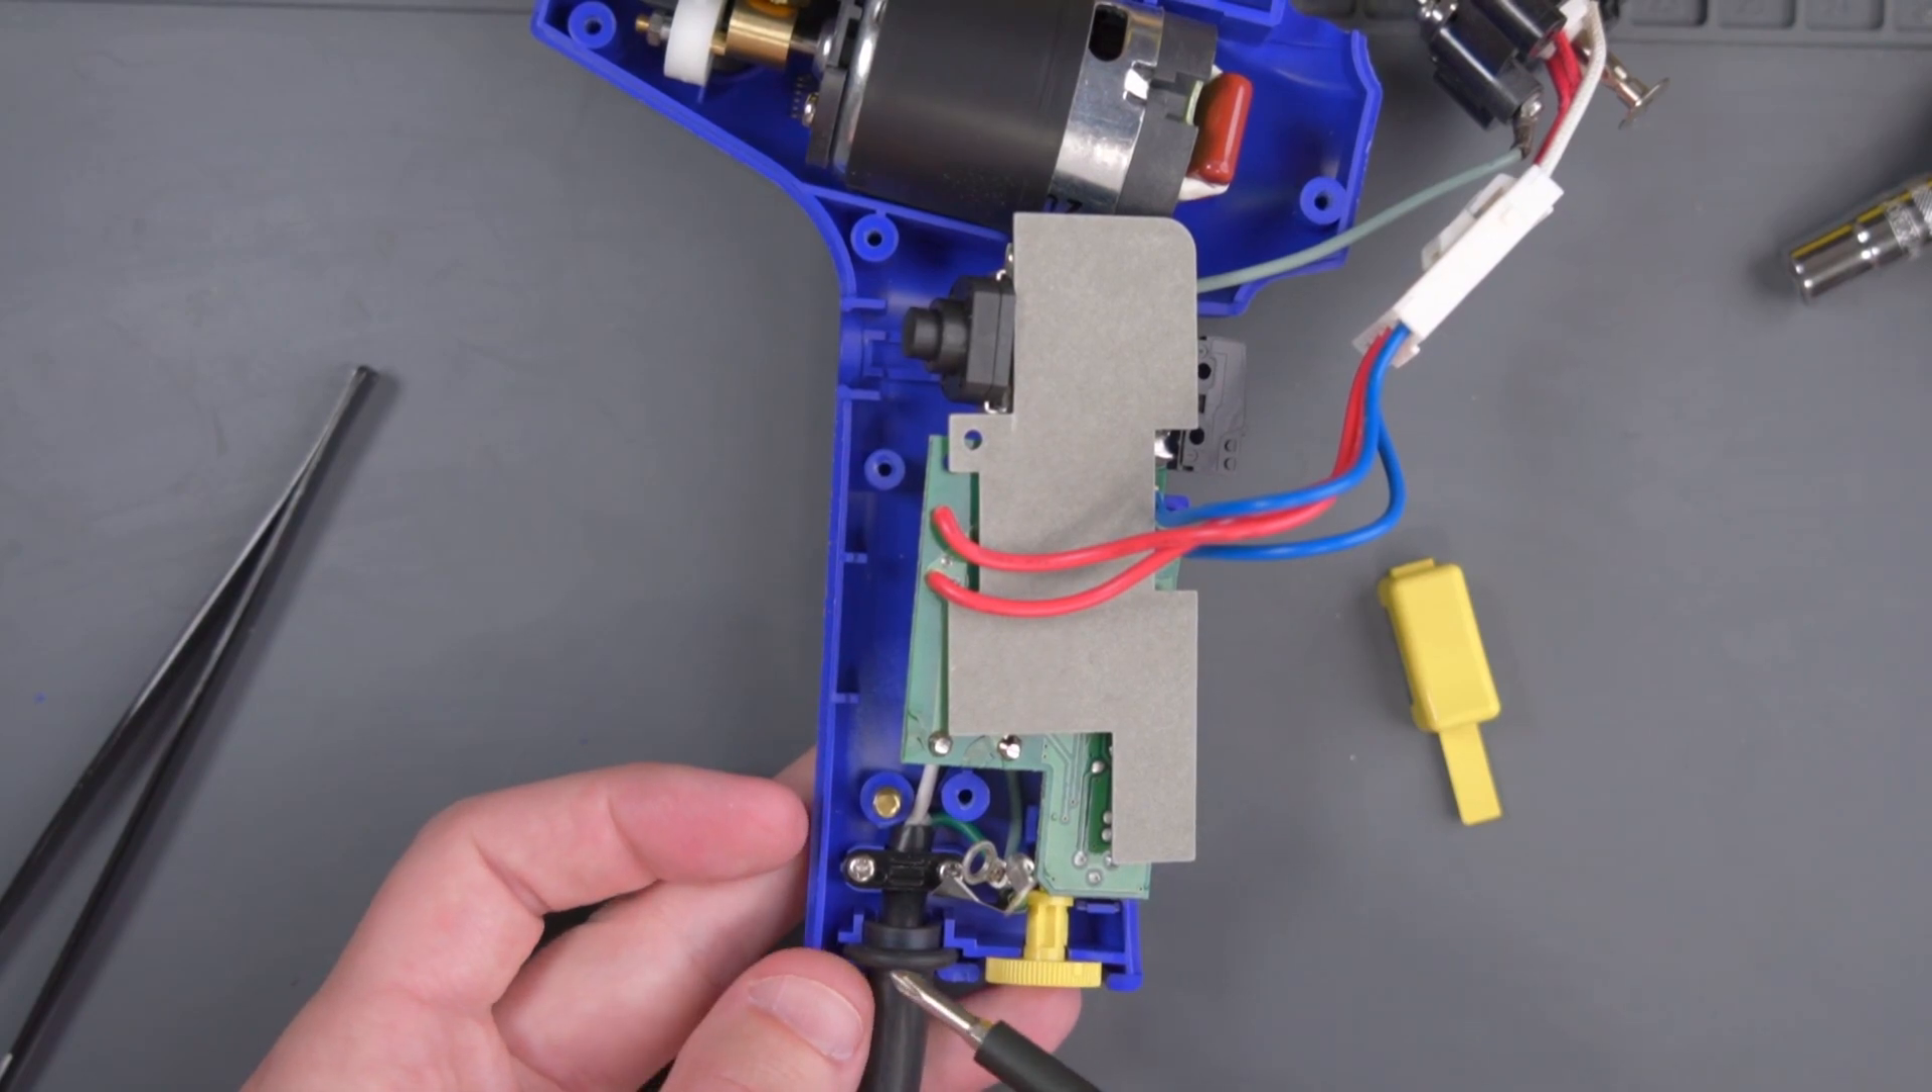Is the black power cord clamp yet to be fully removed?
Yes.